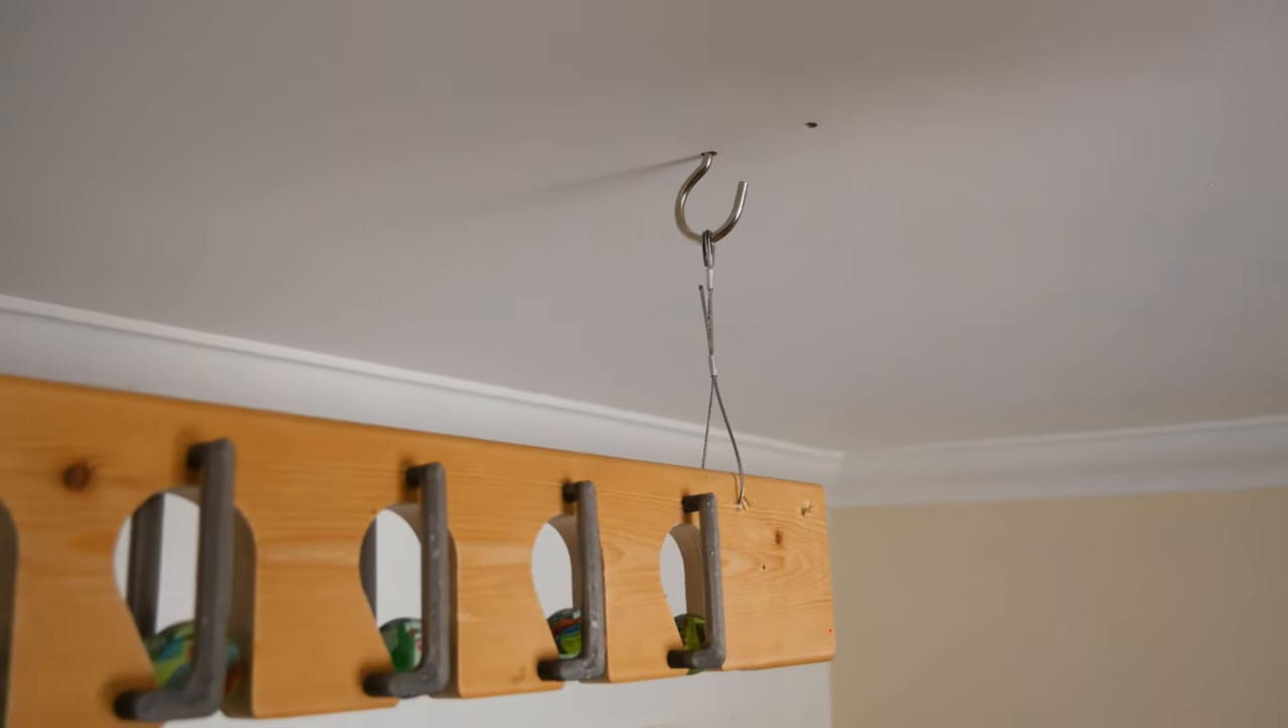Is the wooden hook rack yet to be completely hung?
No.